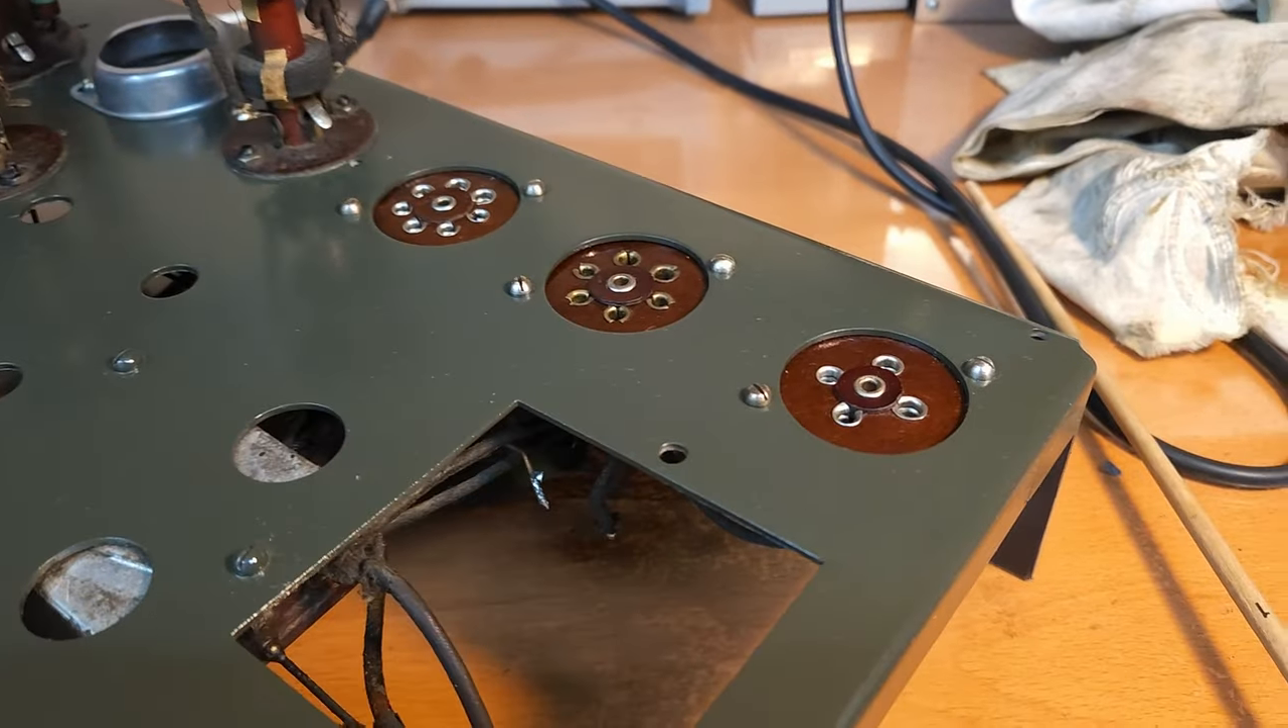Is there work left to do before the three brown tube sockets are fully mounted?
No.